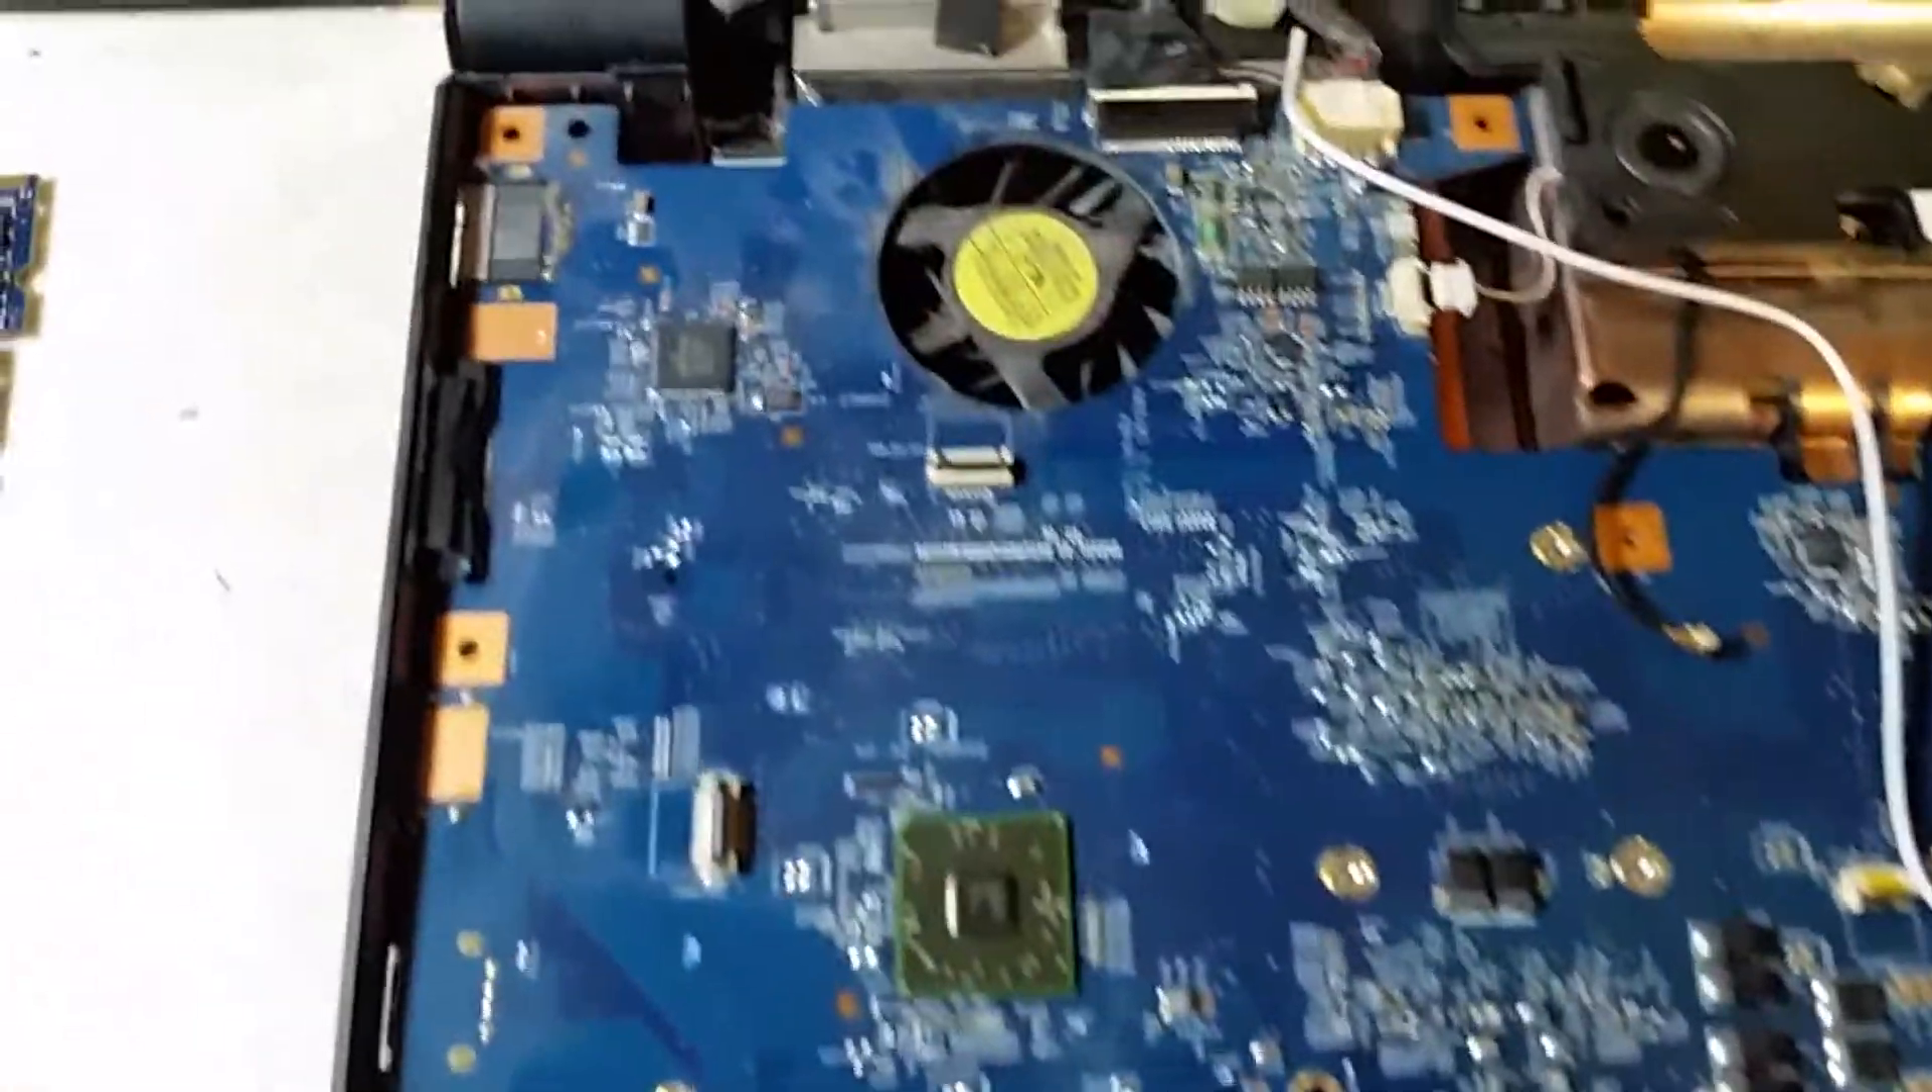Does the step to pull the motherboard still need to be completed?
Yes.